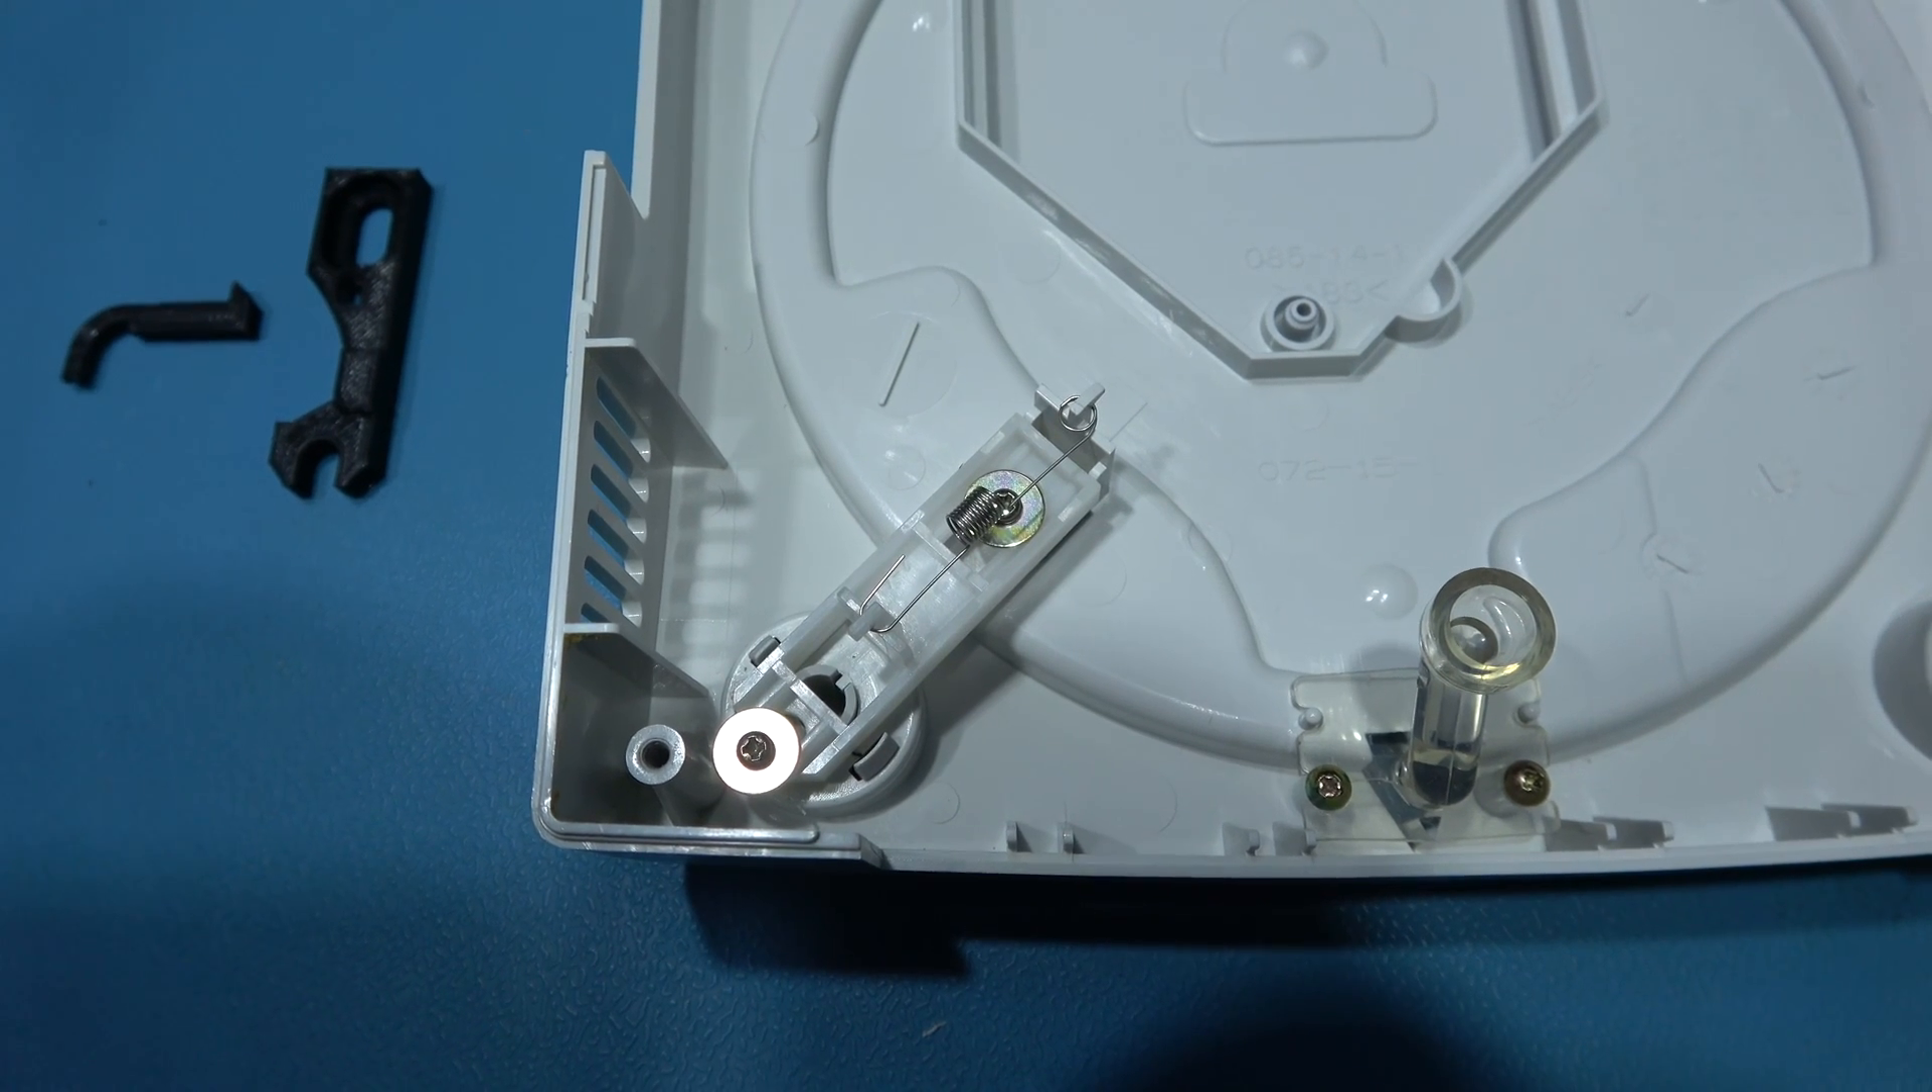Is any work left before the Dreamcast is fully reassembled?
Yes.